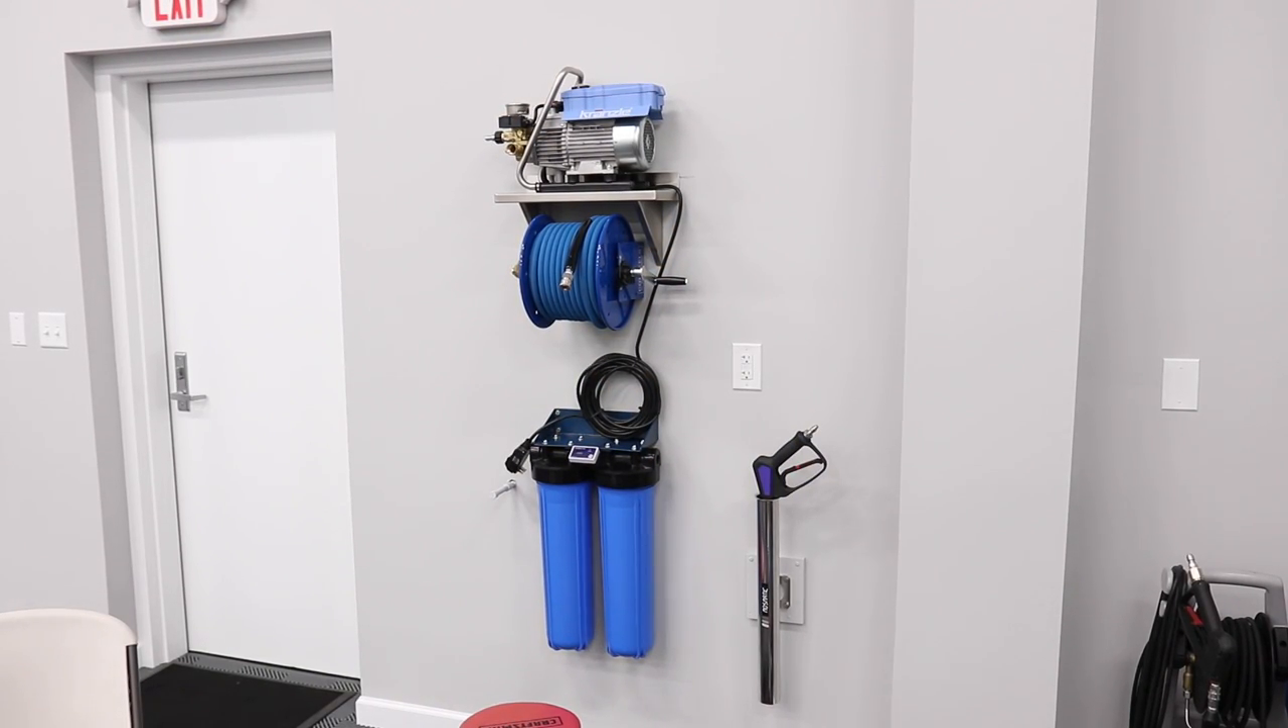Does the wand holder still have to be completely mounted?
No.